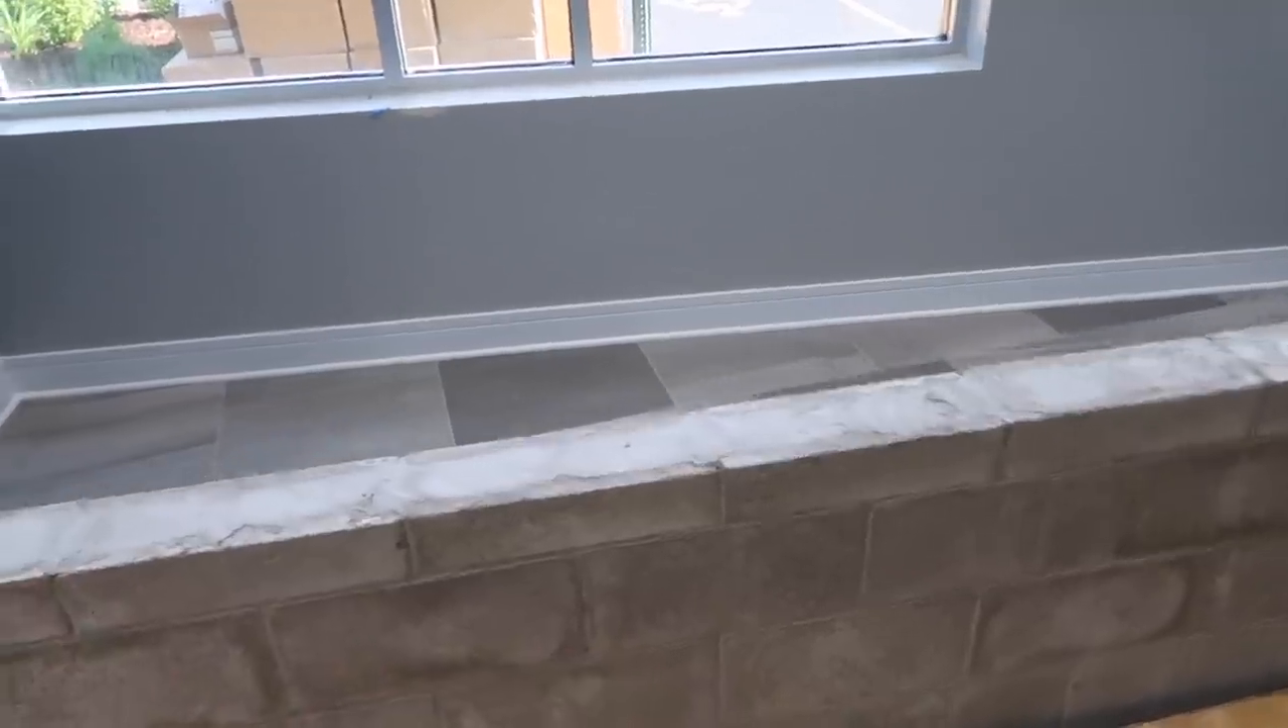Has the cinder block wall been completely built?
Yes.